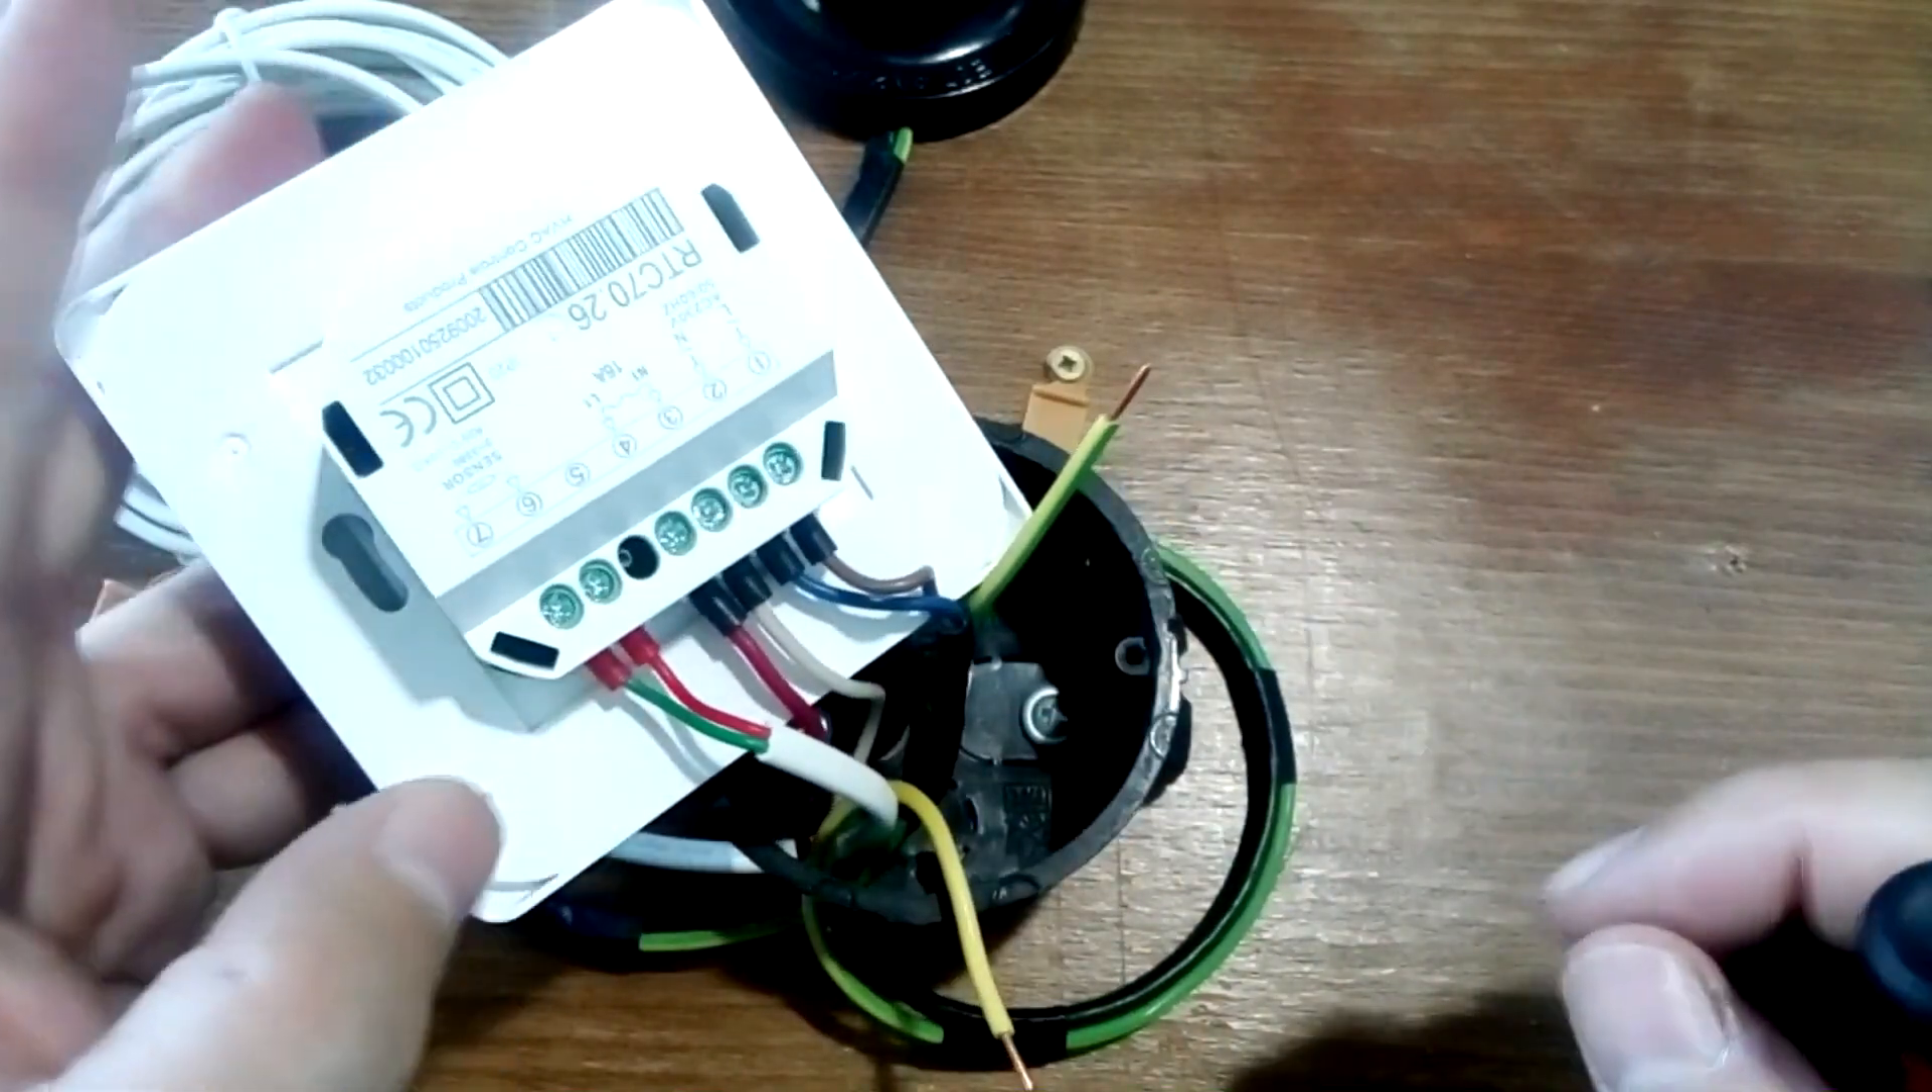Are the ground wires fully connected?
No.